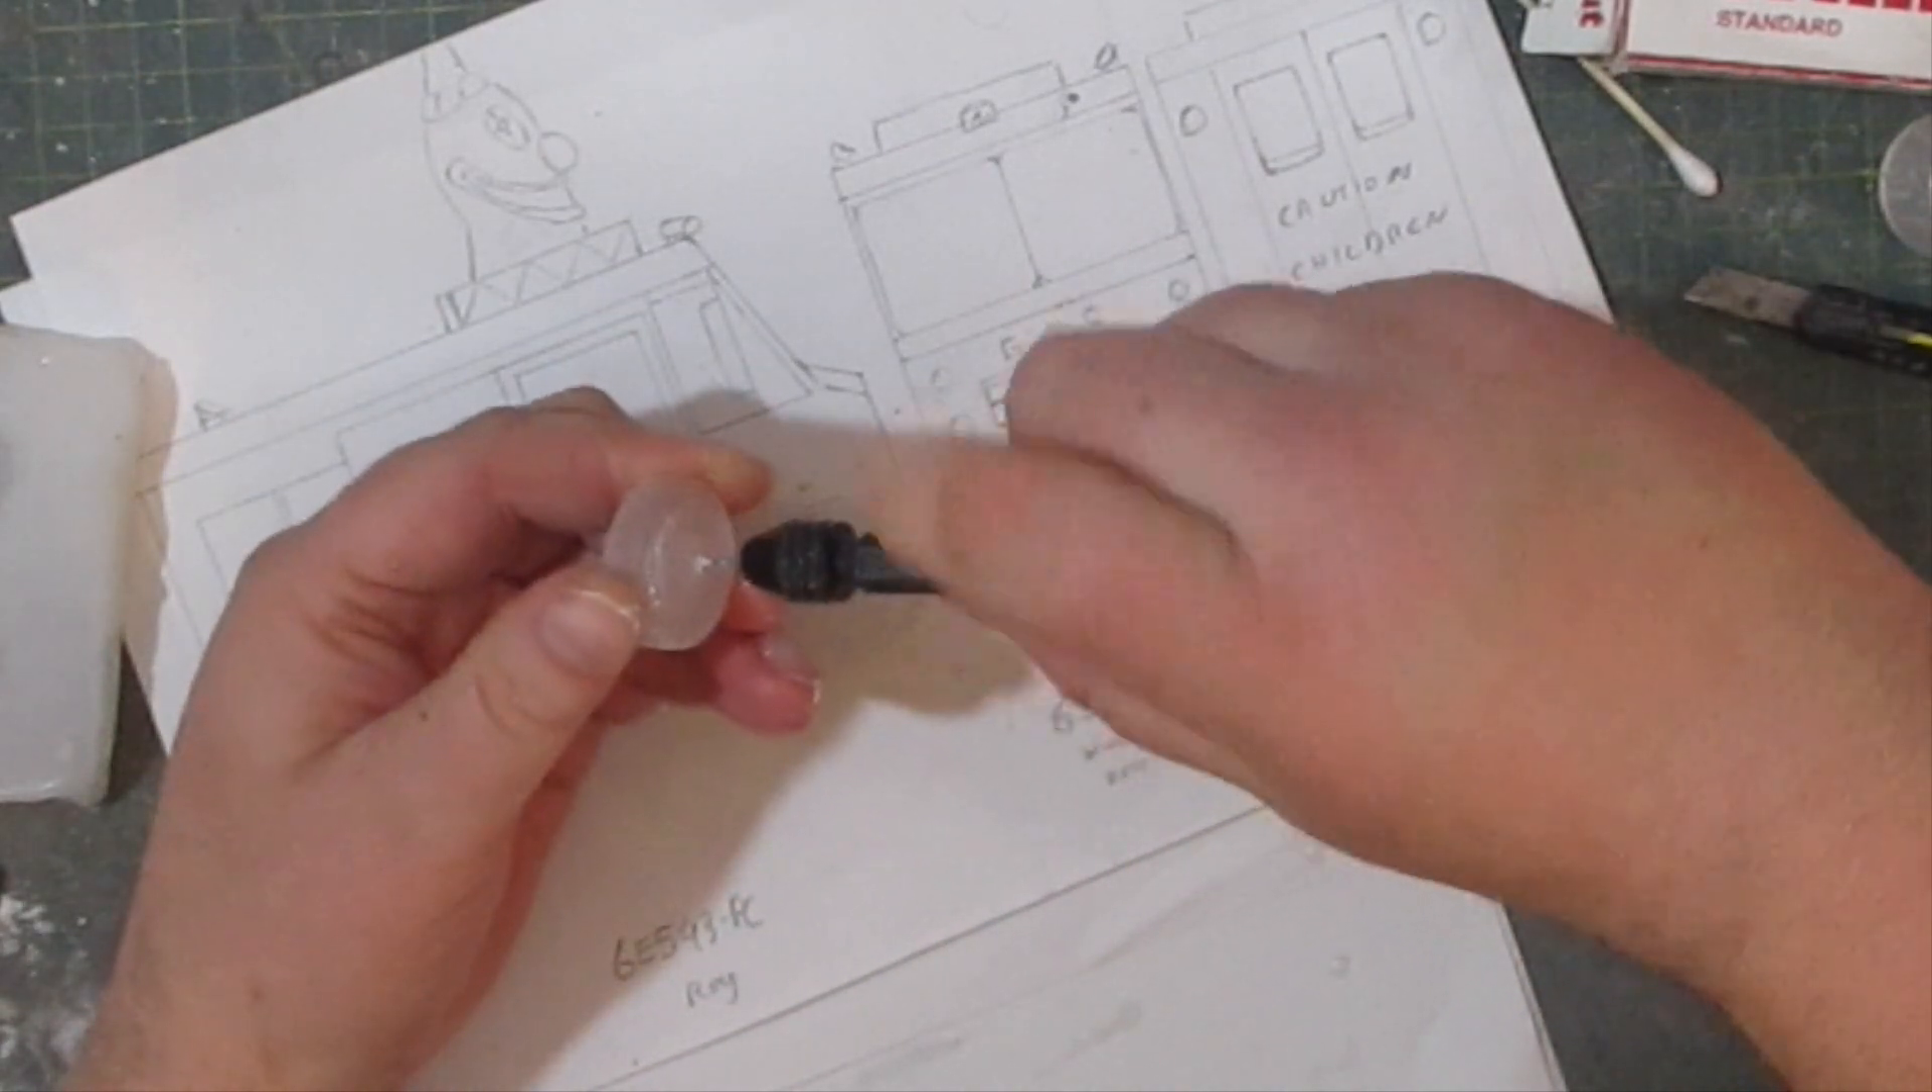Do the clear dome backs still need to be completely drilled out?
Yes.